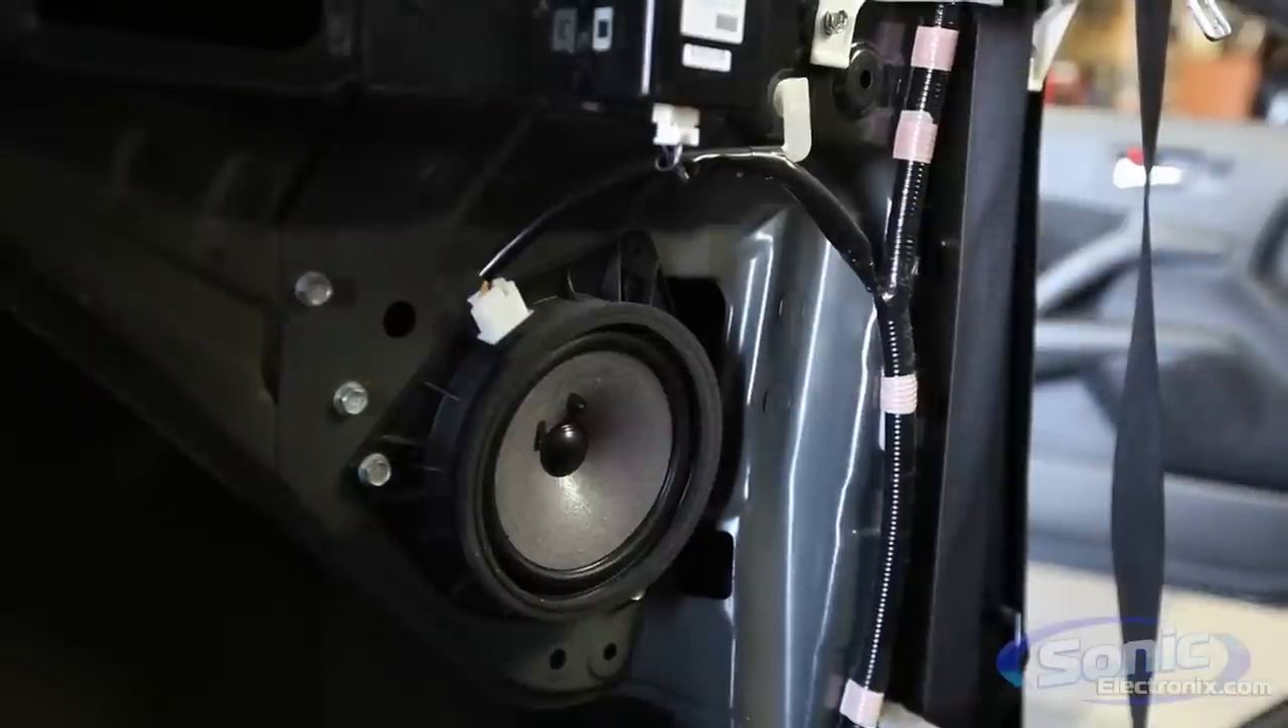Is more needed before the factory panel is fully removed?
No.